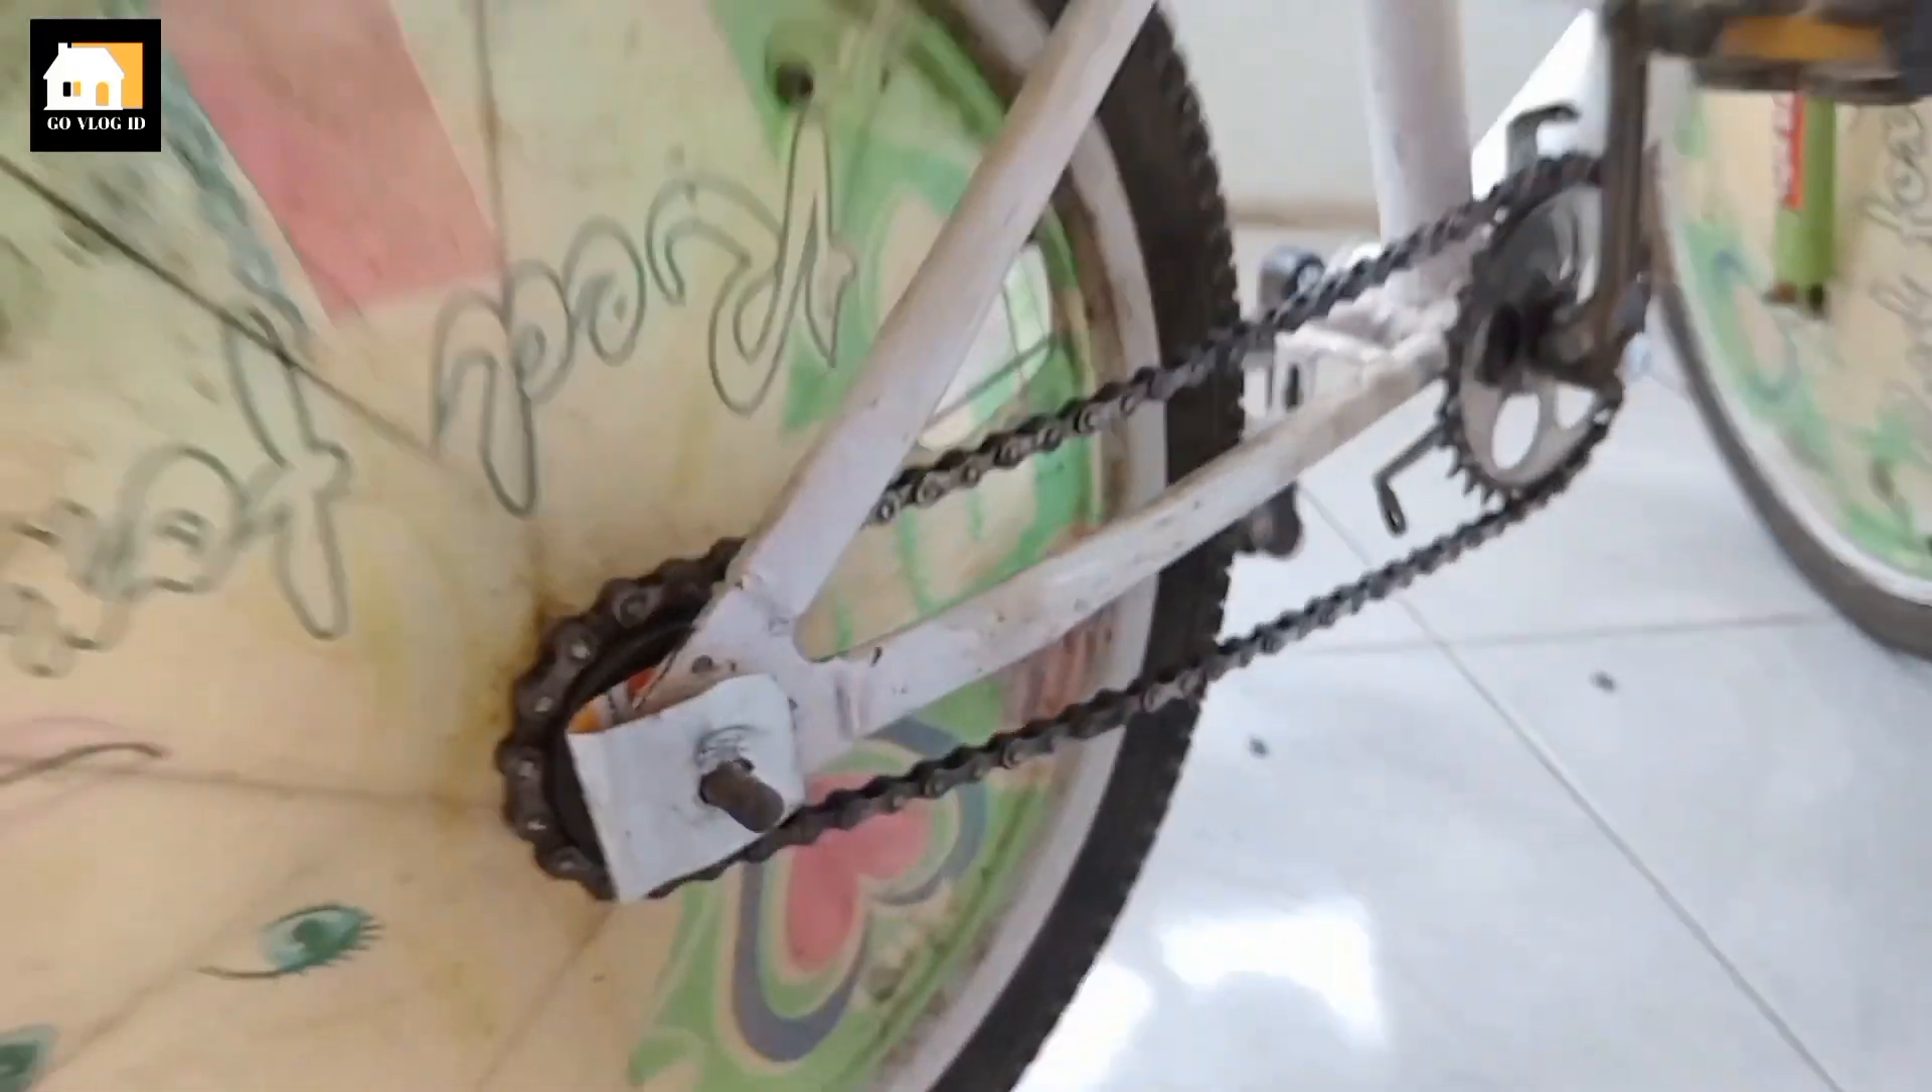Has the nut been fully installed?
No.